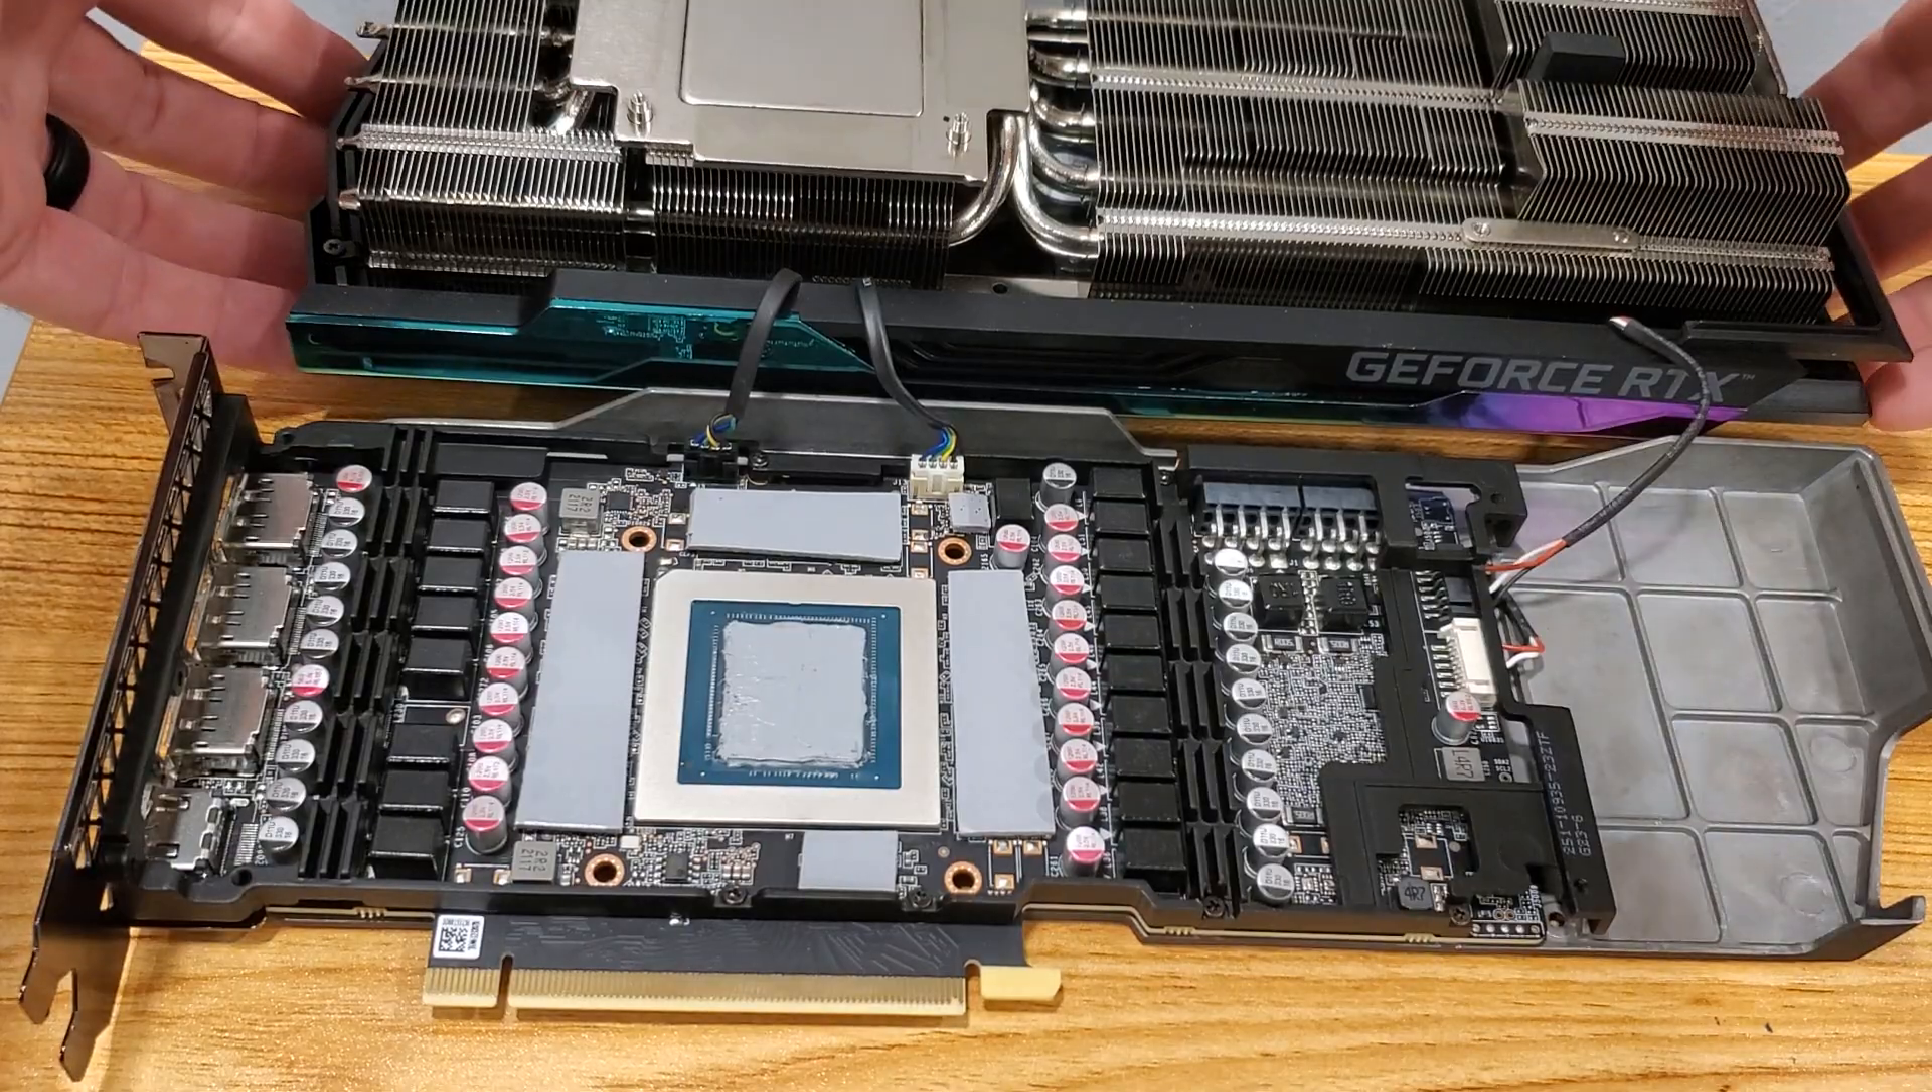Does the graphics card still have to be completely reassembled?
Yes.